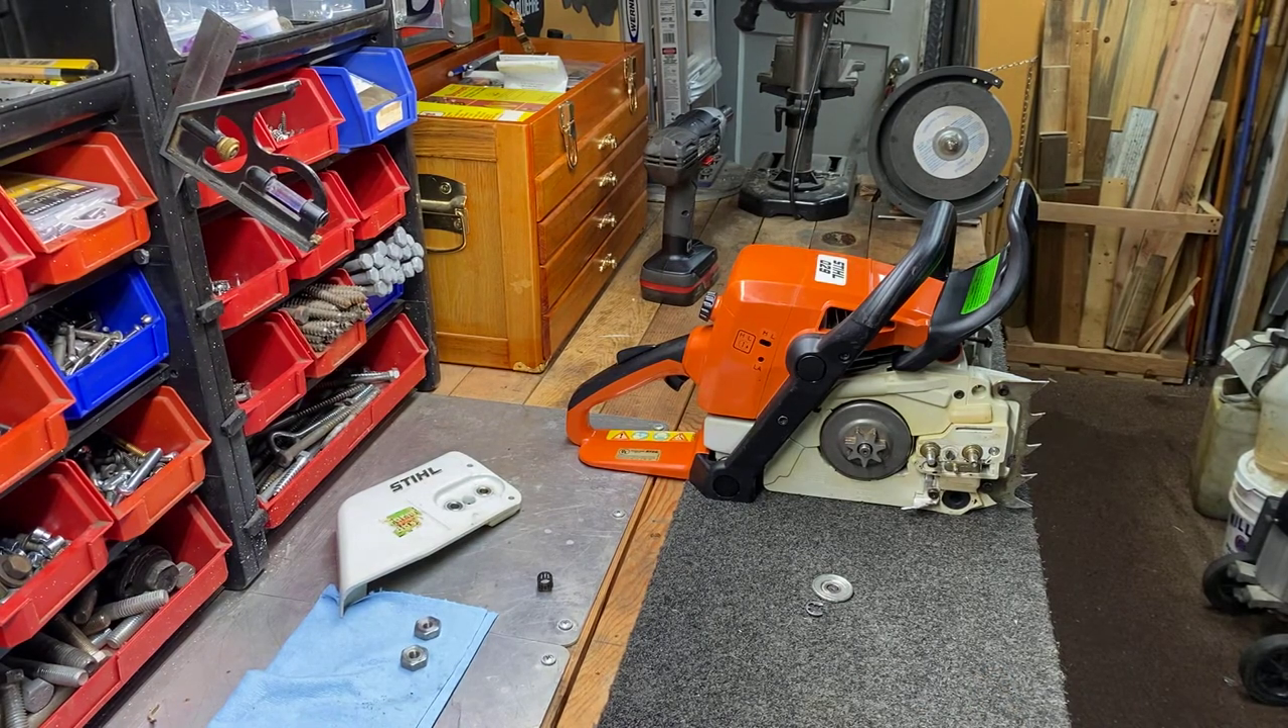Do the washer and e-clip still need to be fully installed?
Yes.